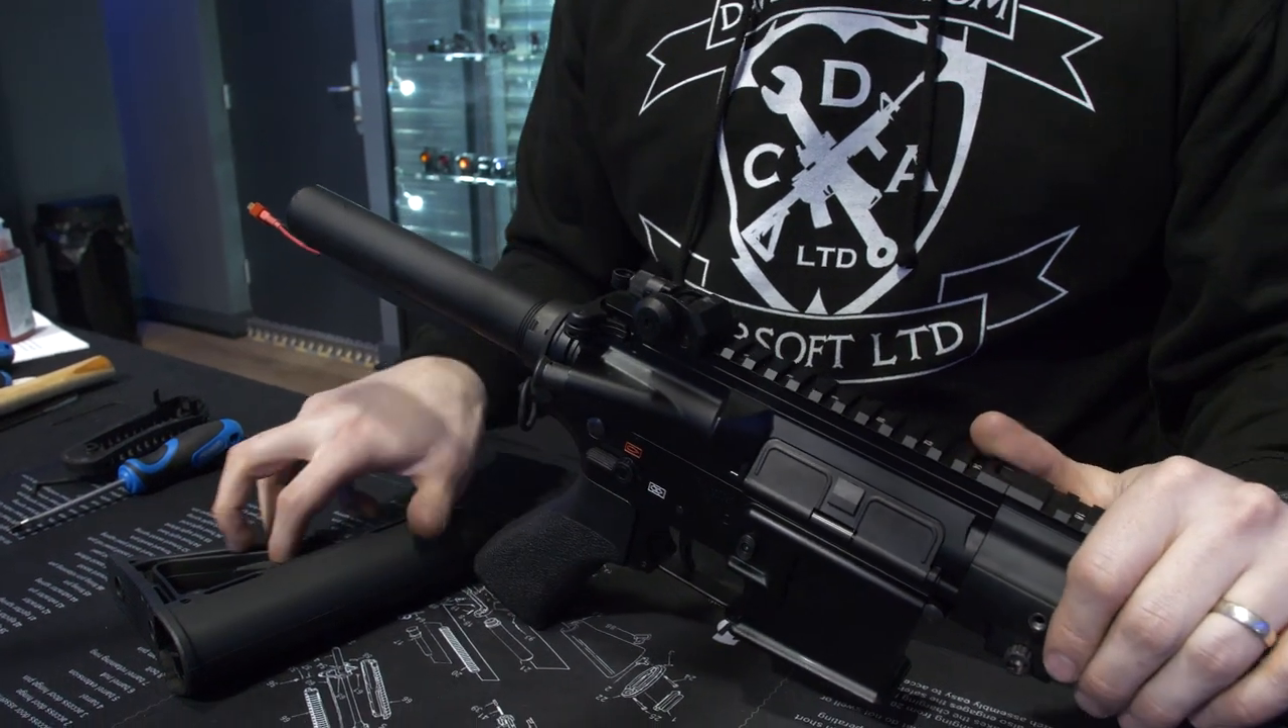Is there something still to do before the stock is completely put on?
Yes.